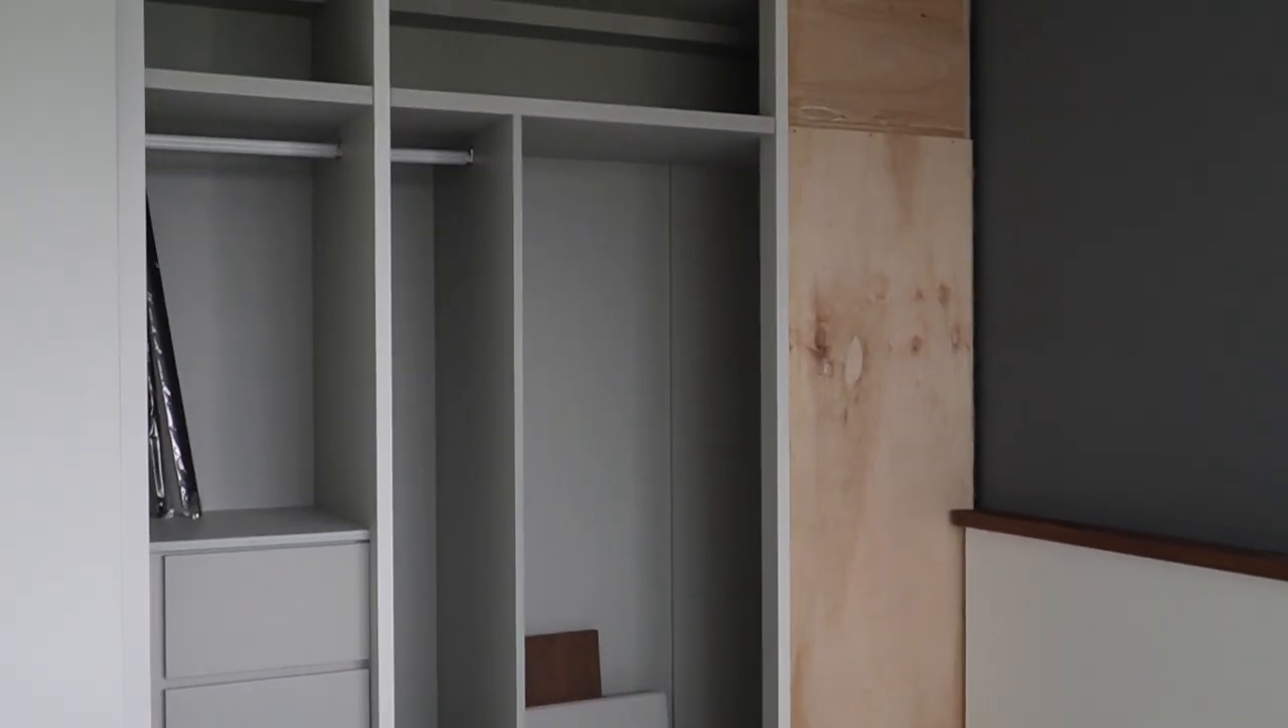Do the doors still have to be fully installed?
Yes.